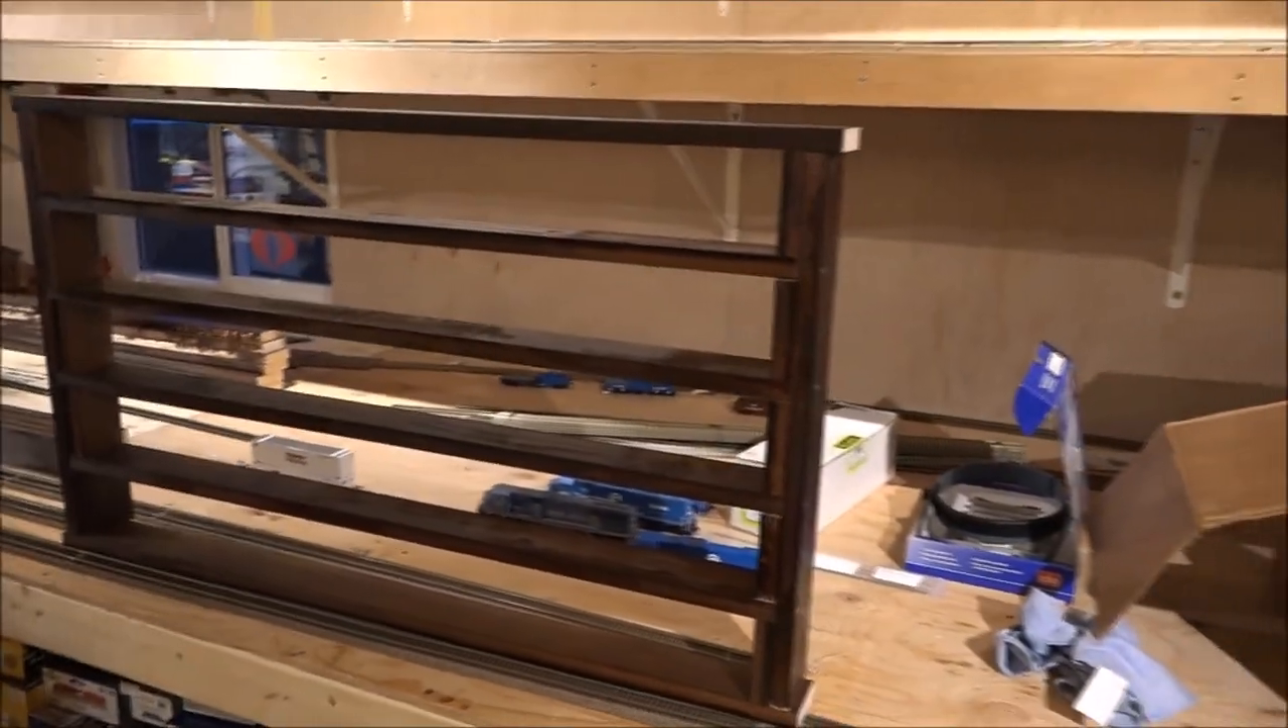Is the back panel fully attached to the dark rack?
No.